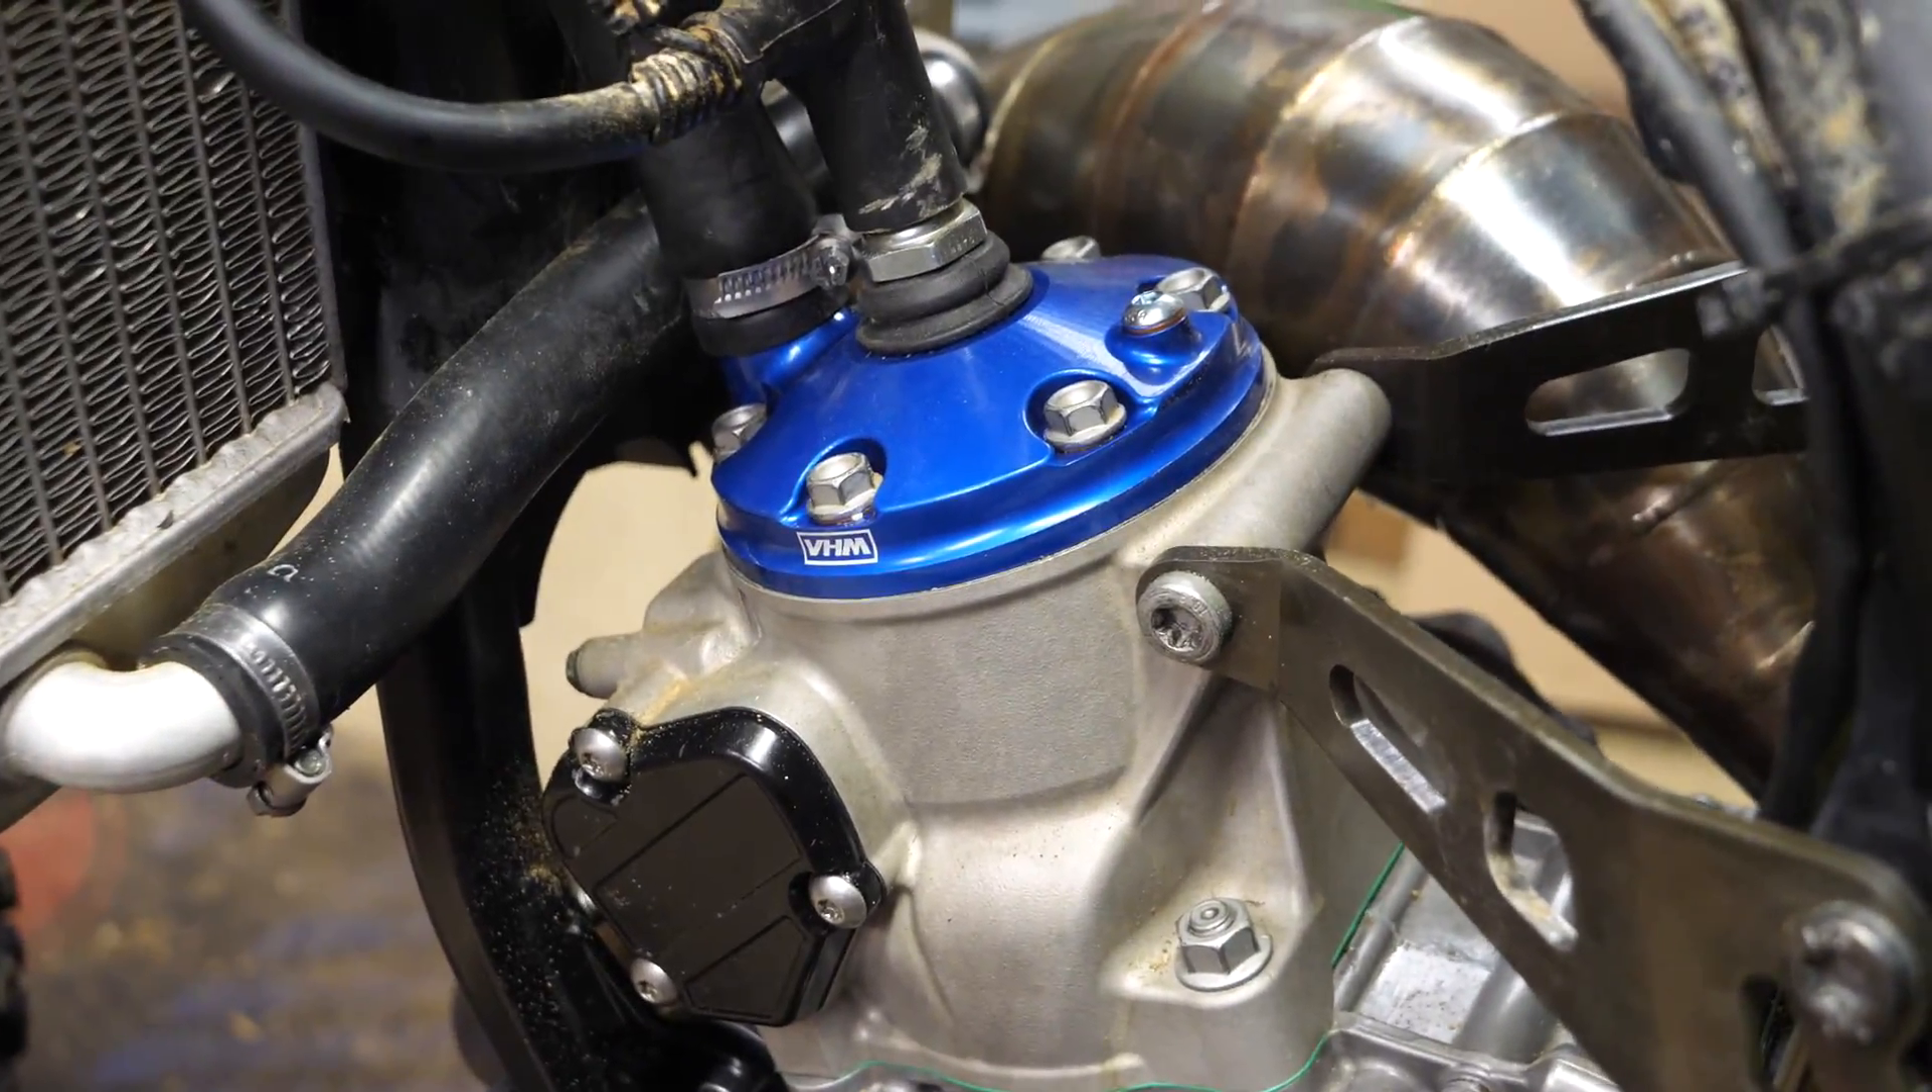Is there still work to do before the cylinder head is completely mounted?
No.